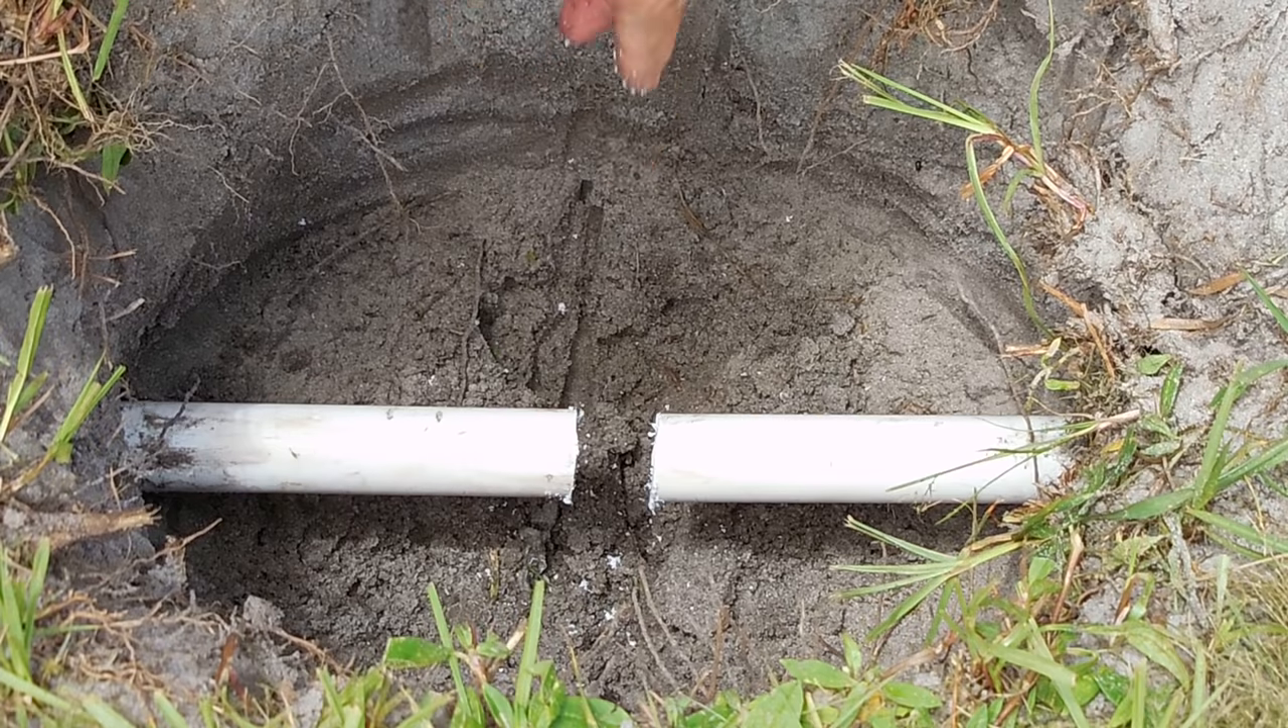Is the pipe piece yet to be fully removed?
No.